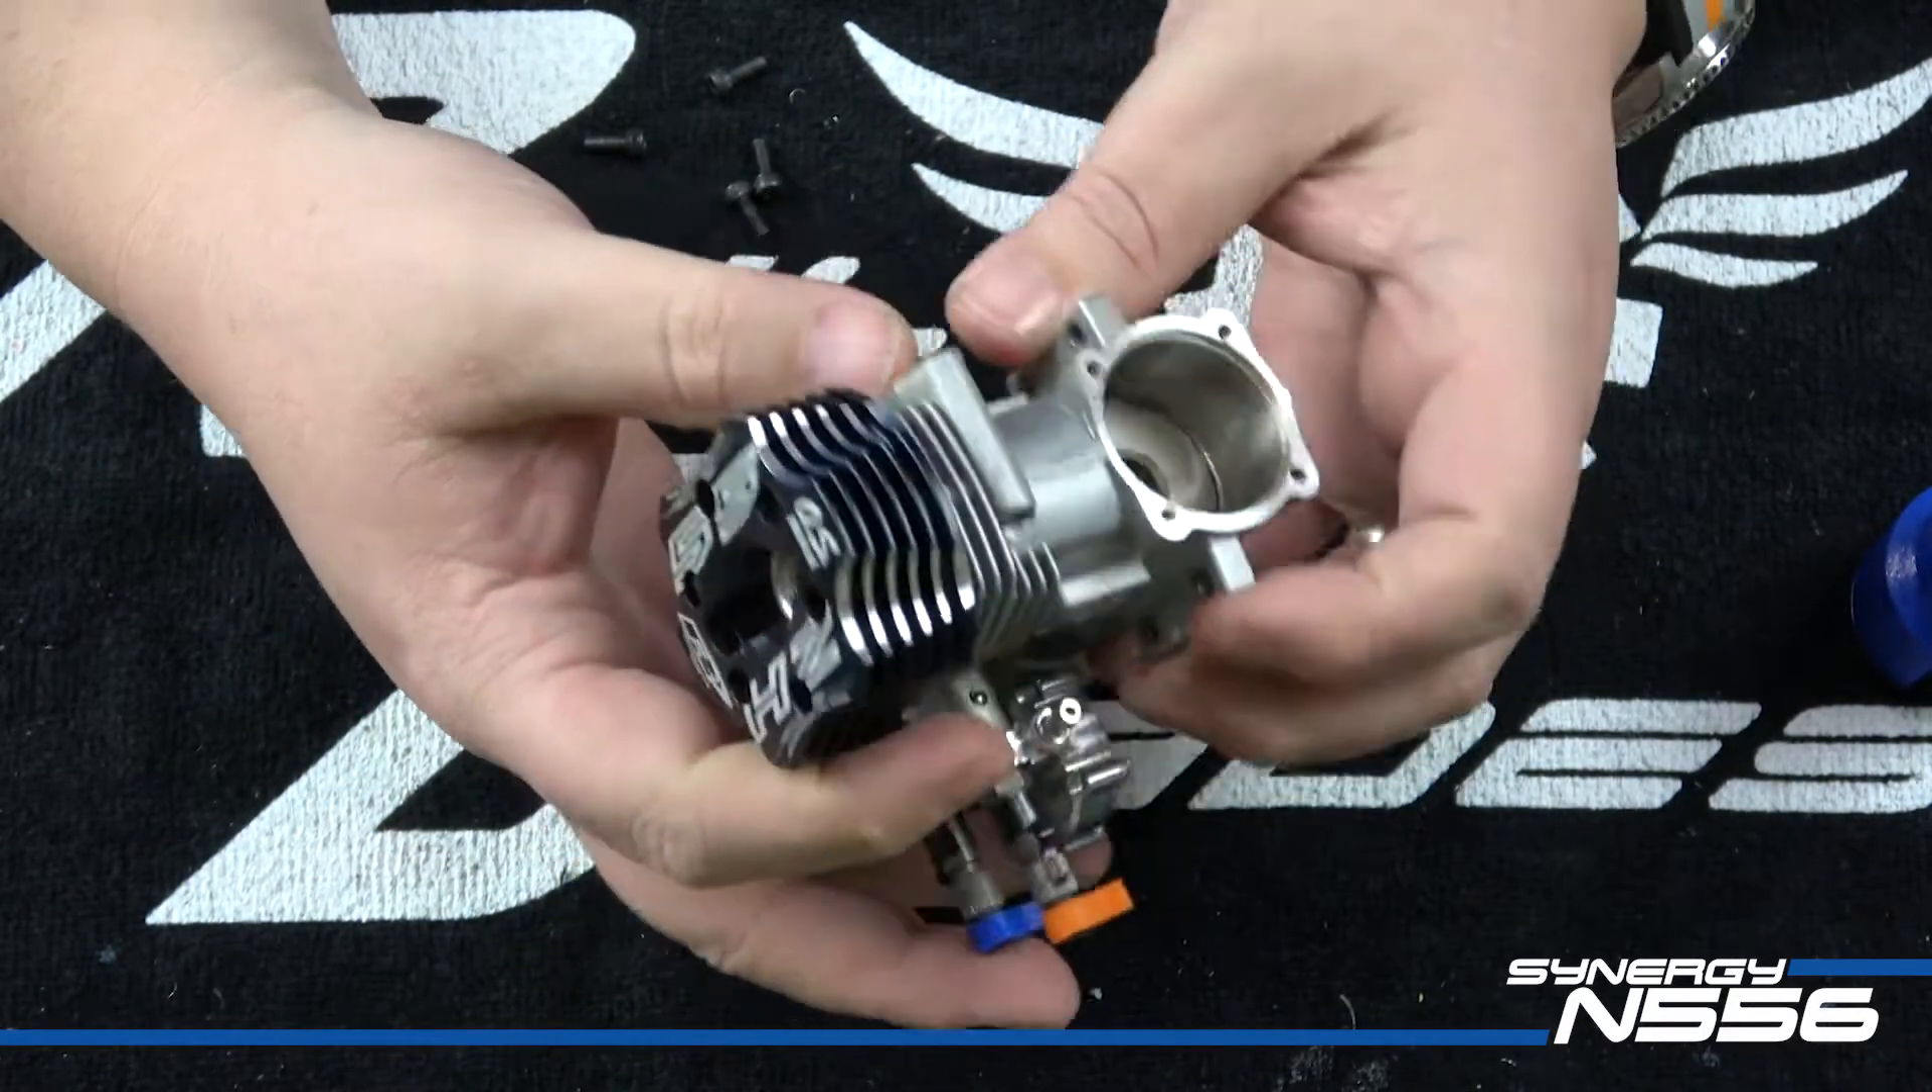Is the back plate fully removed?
Yes.